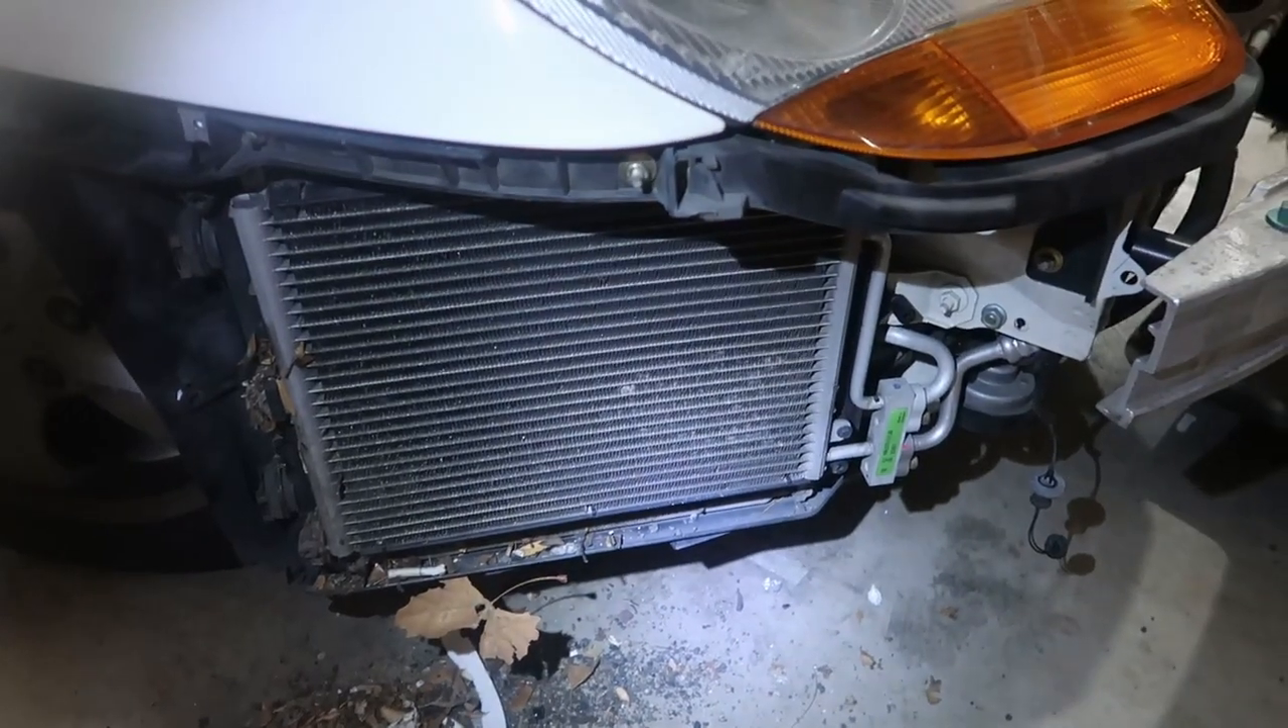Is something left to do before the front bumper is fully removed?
No.